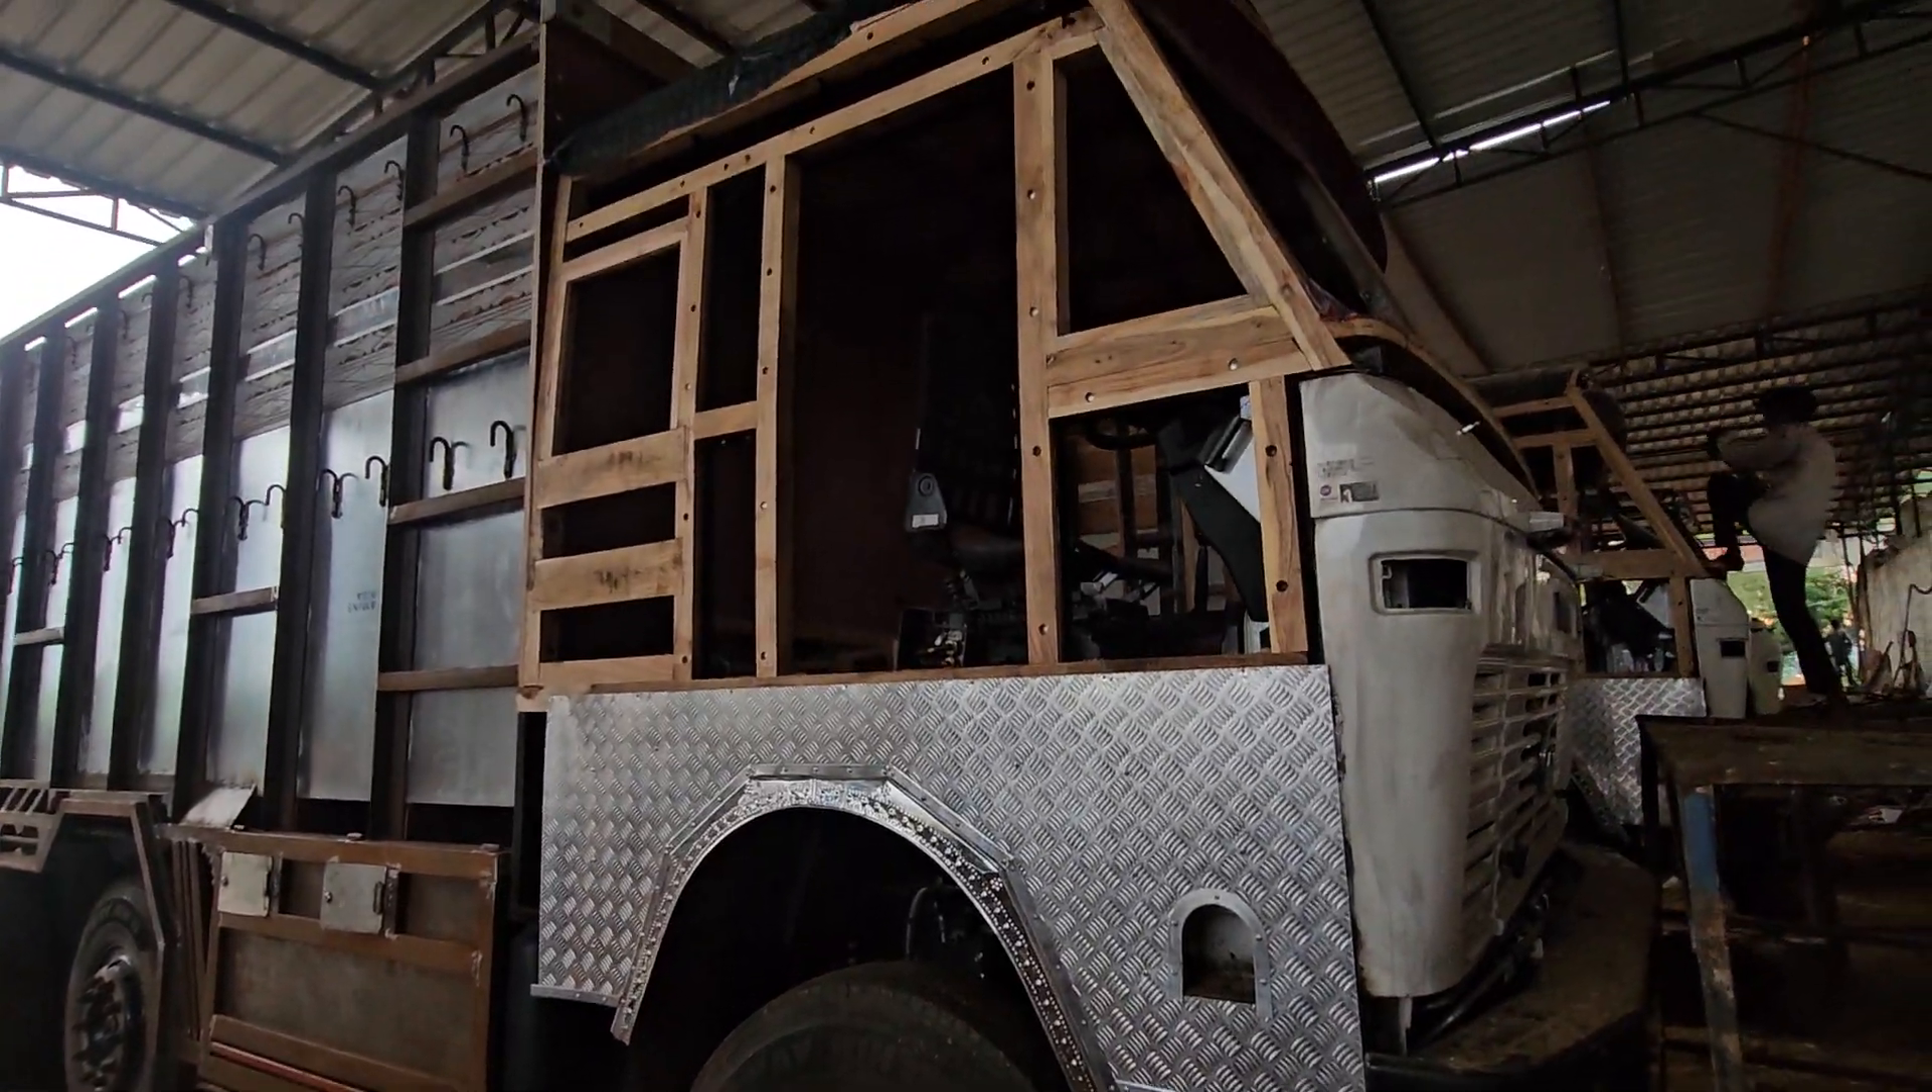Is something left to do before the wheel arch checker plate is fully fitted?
No.